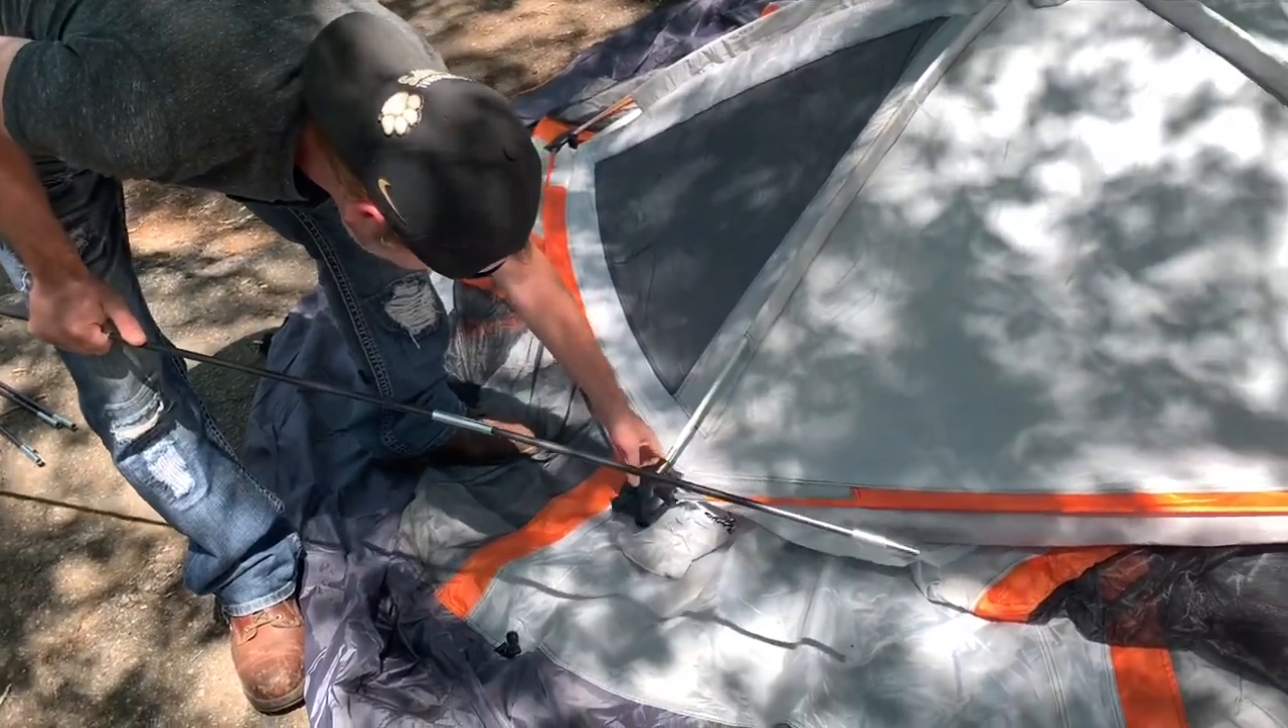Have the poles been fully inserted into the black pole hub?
No.